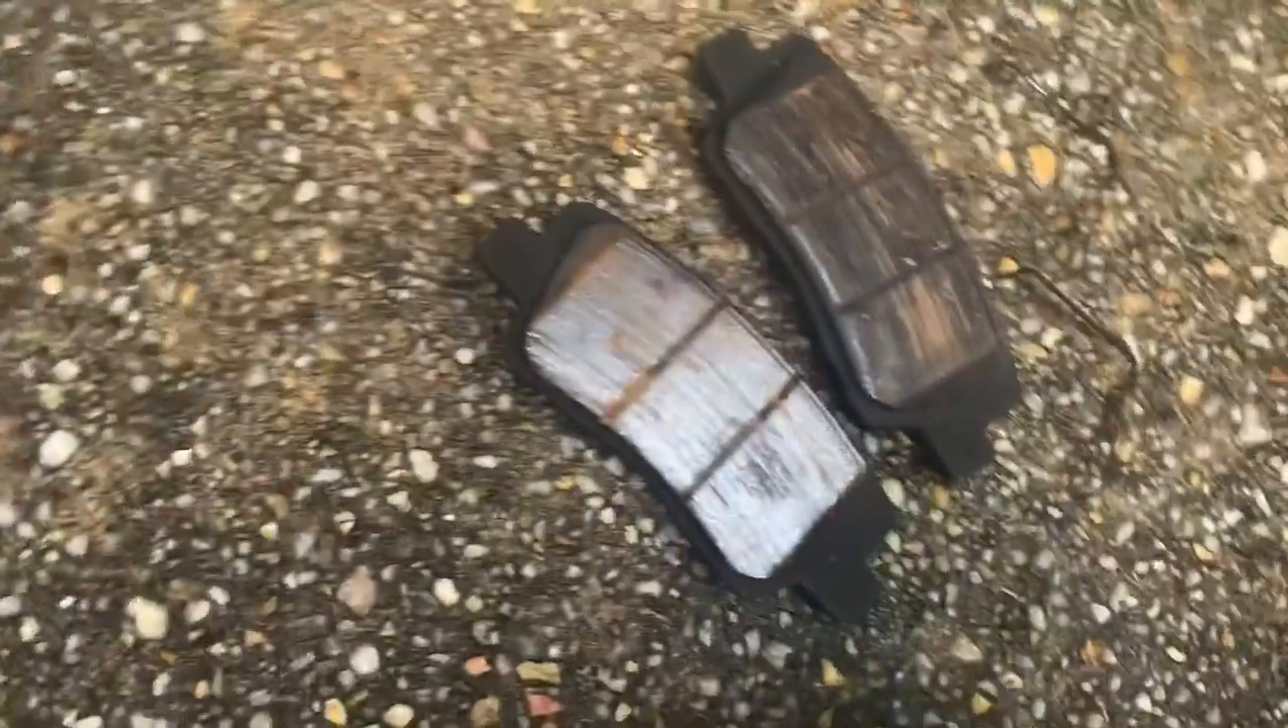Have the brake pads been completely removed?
Yes.